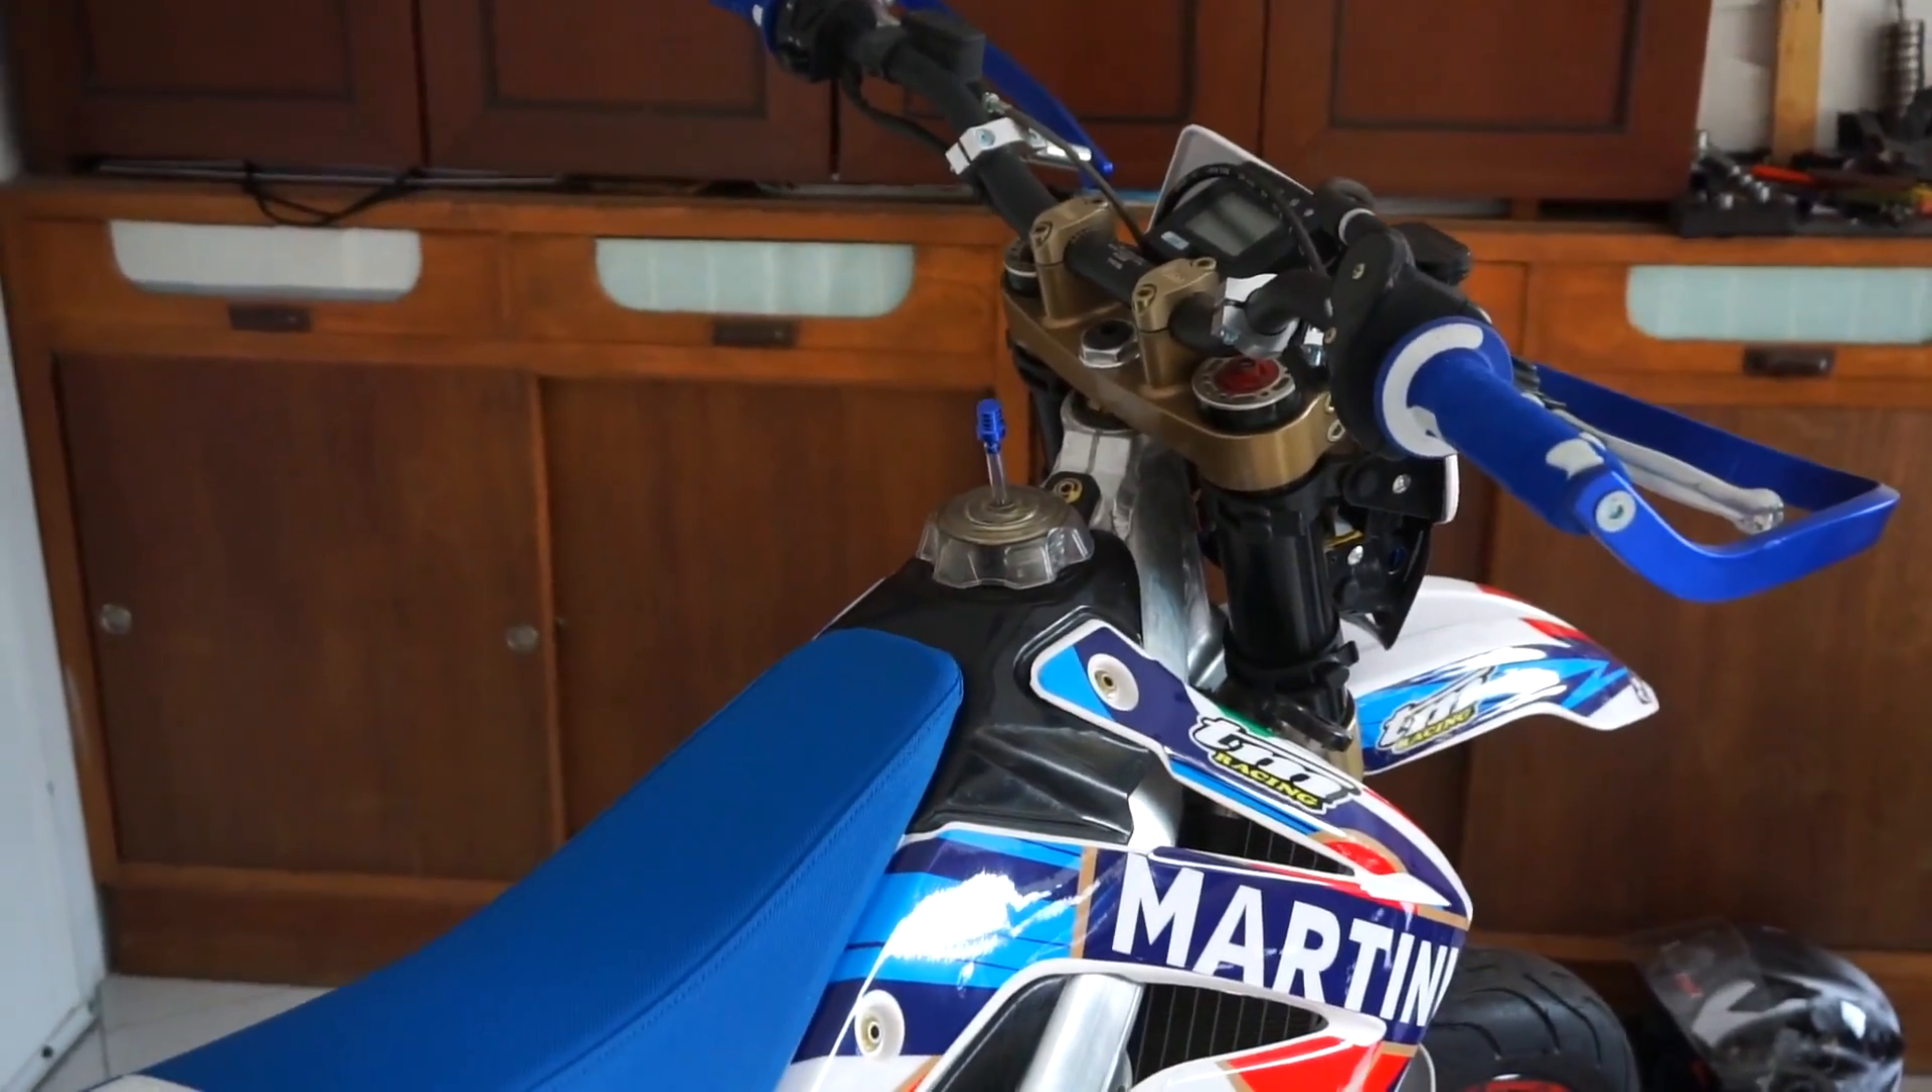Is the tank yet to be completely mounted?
No.